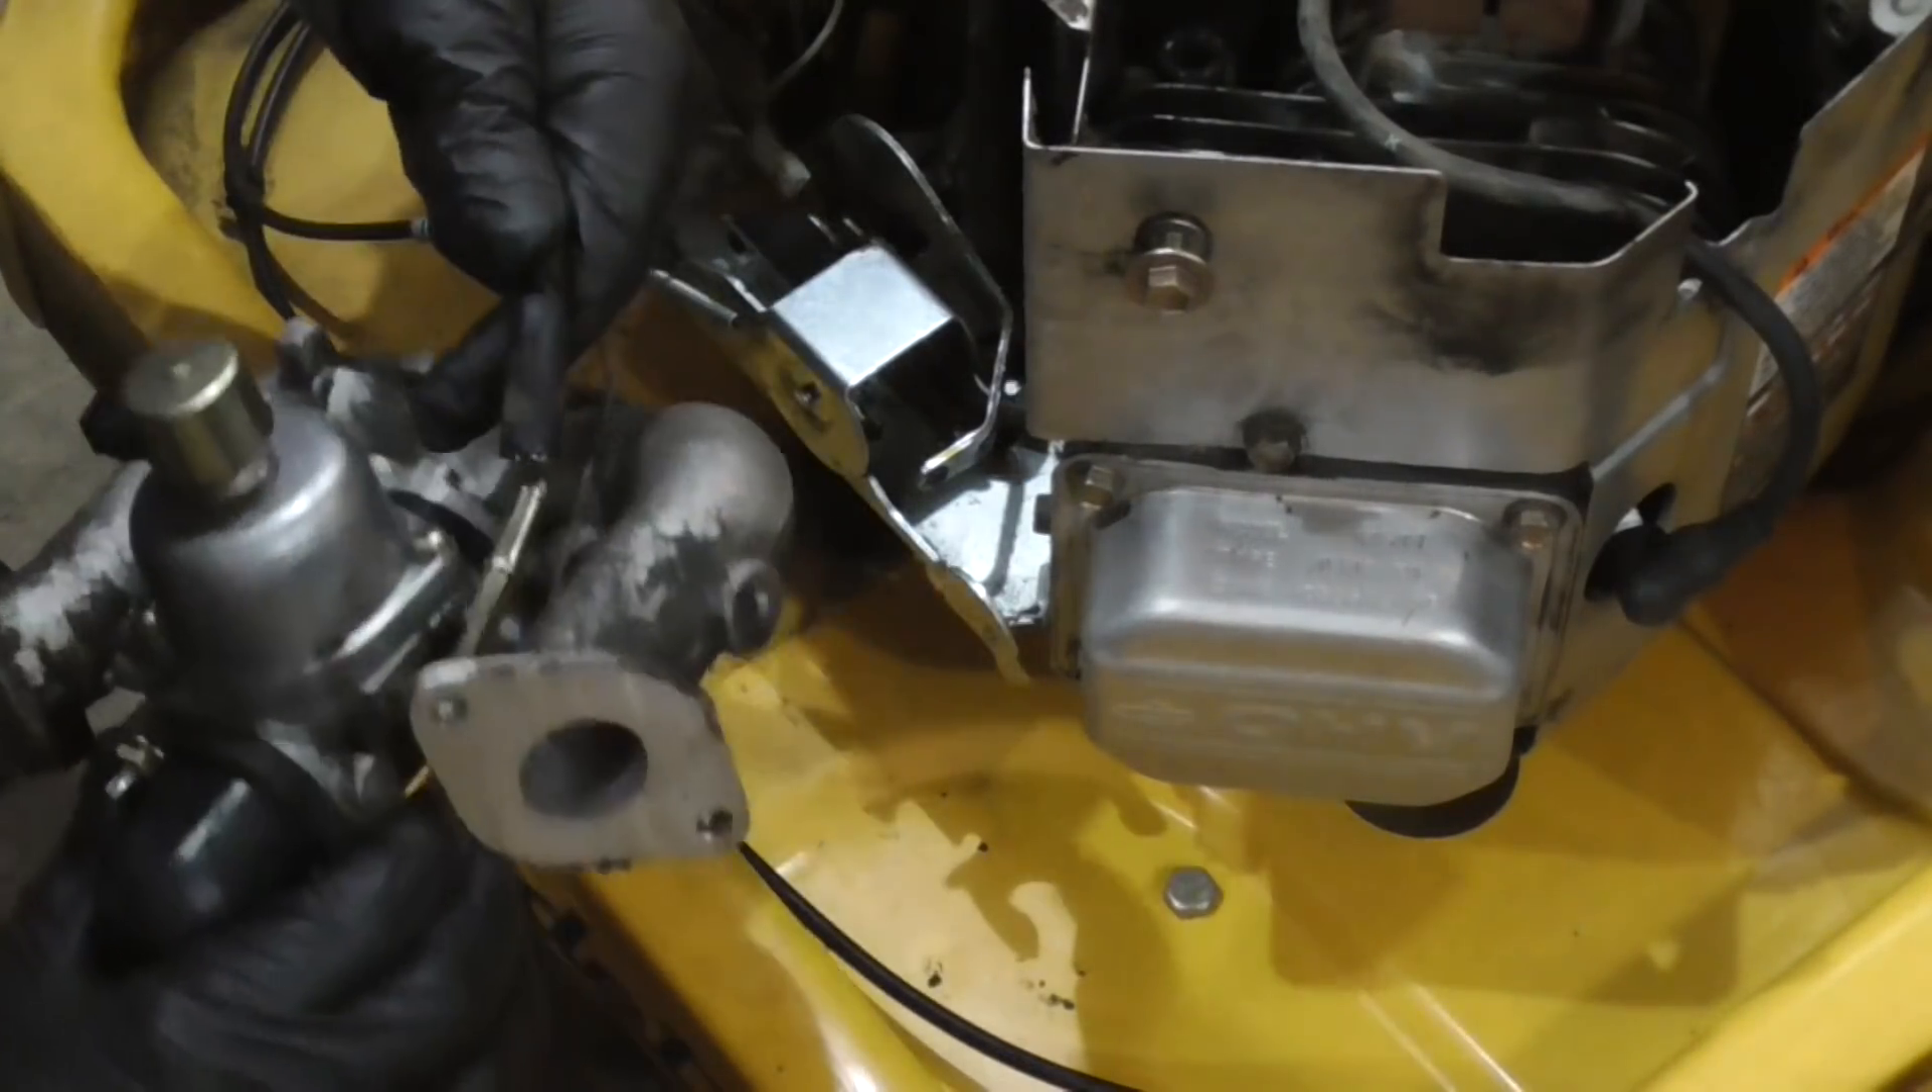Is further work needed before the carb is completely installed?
Yes.